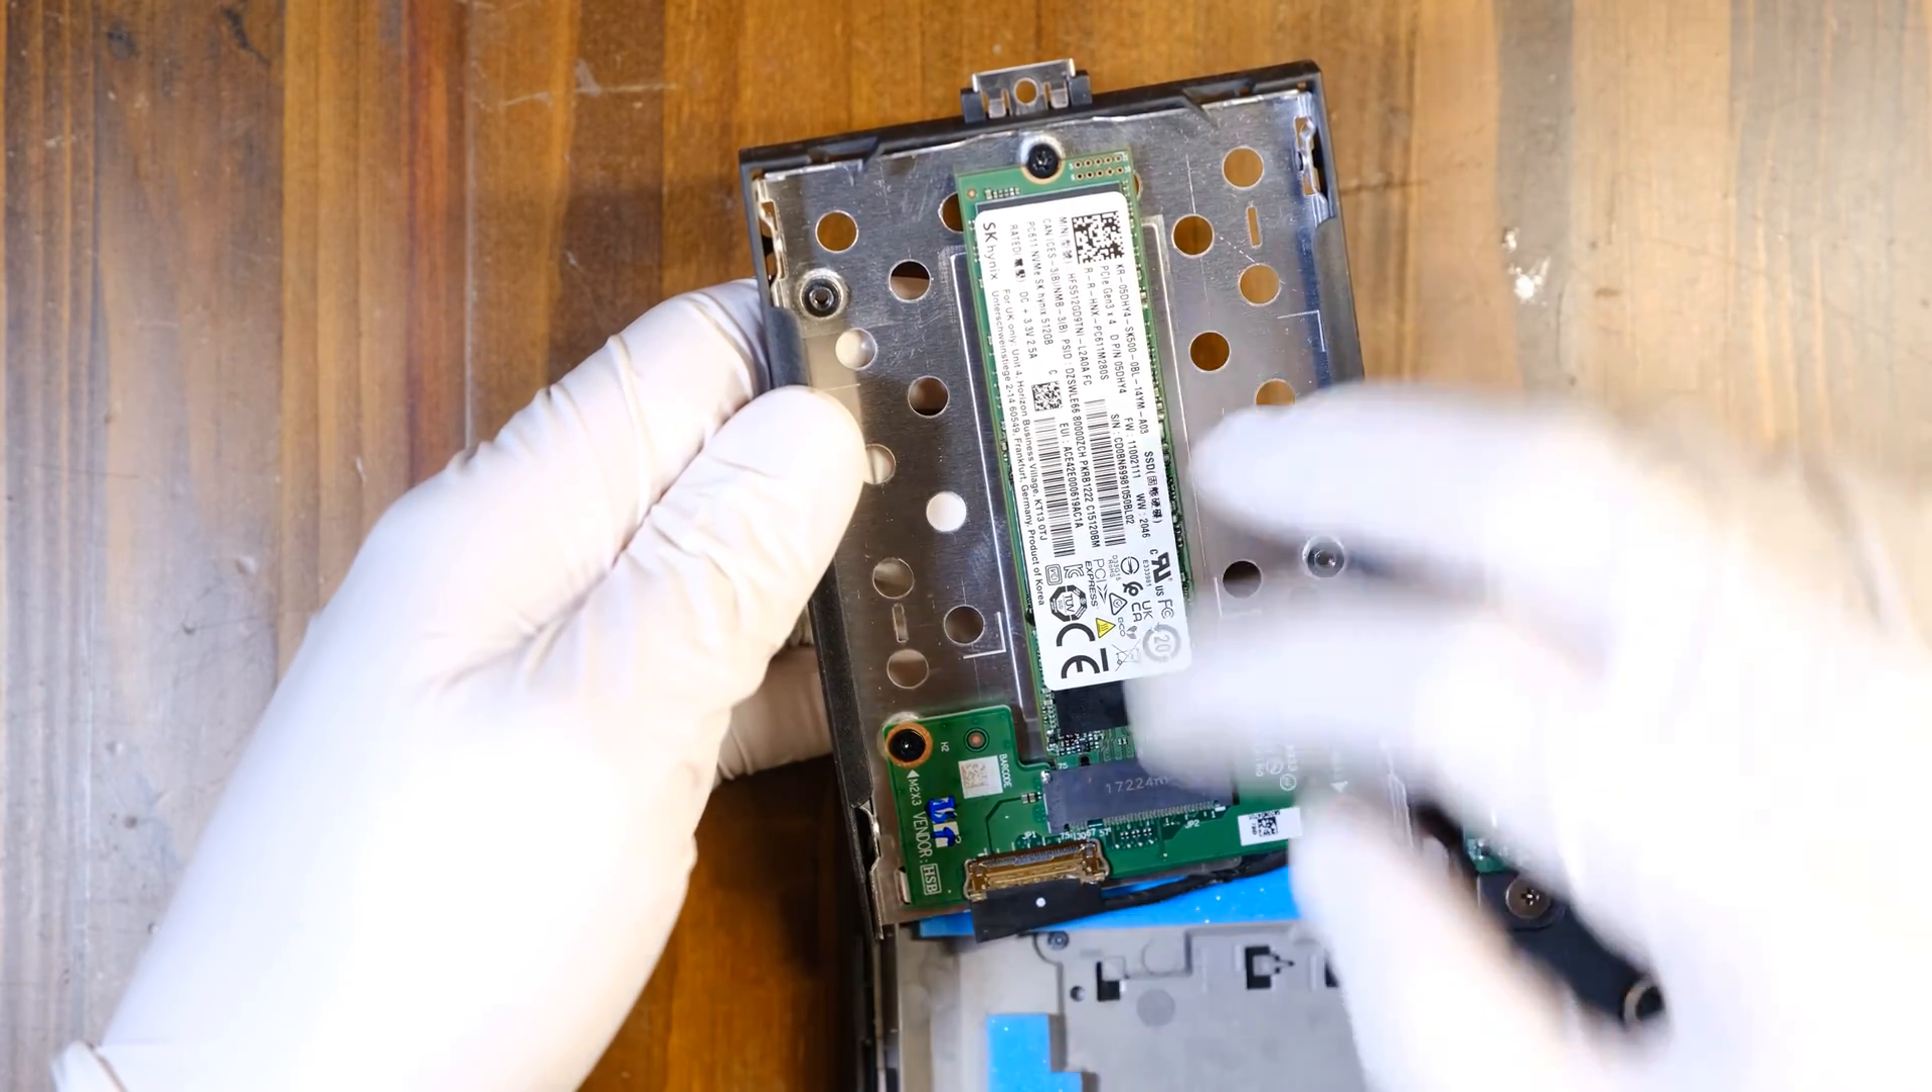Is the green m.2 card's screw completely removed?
No.